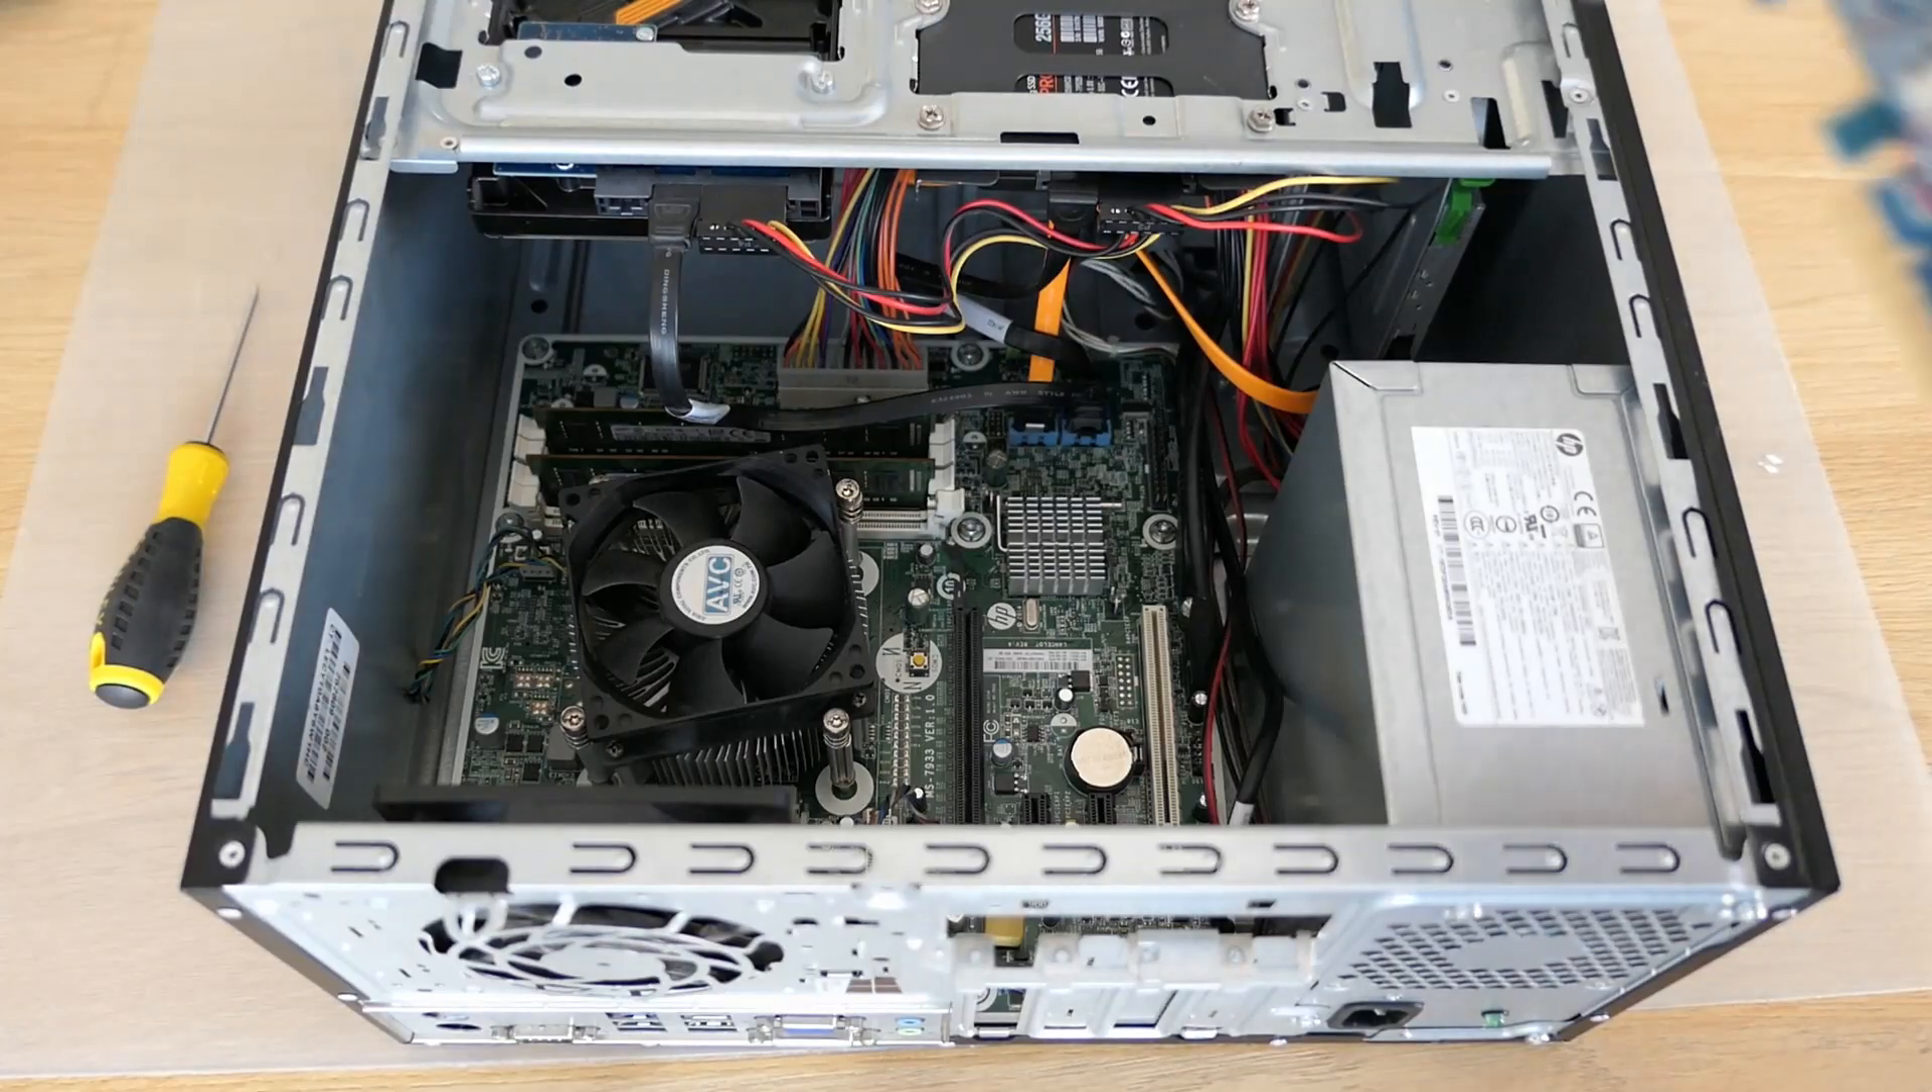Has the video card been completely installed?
No.